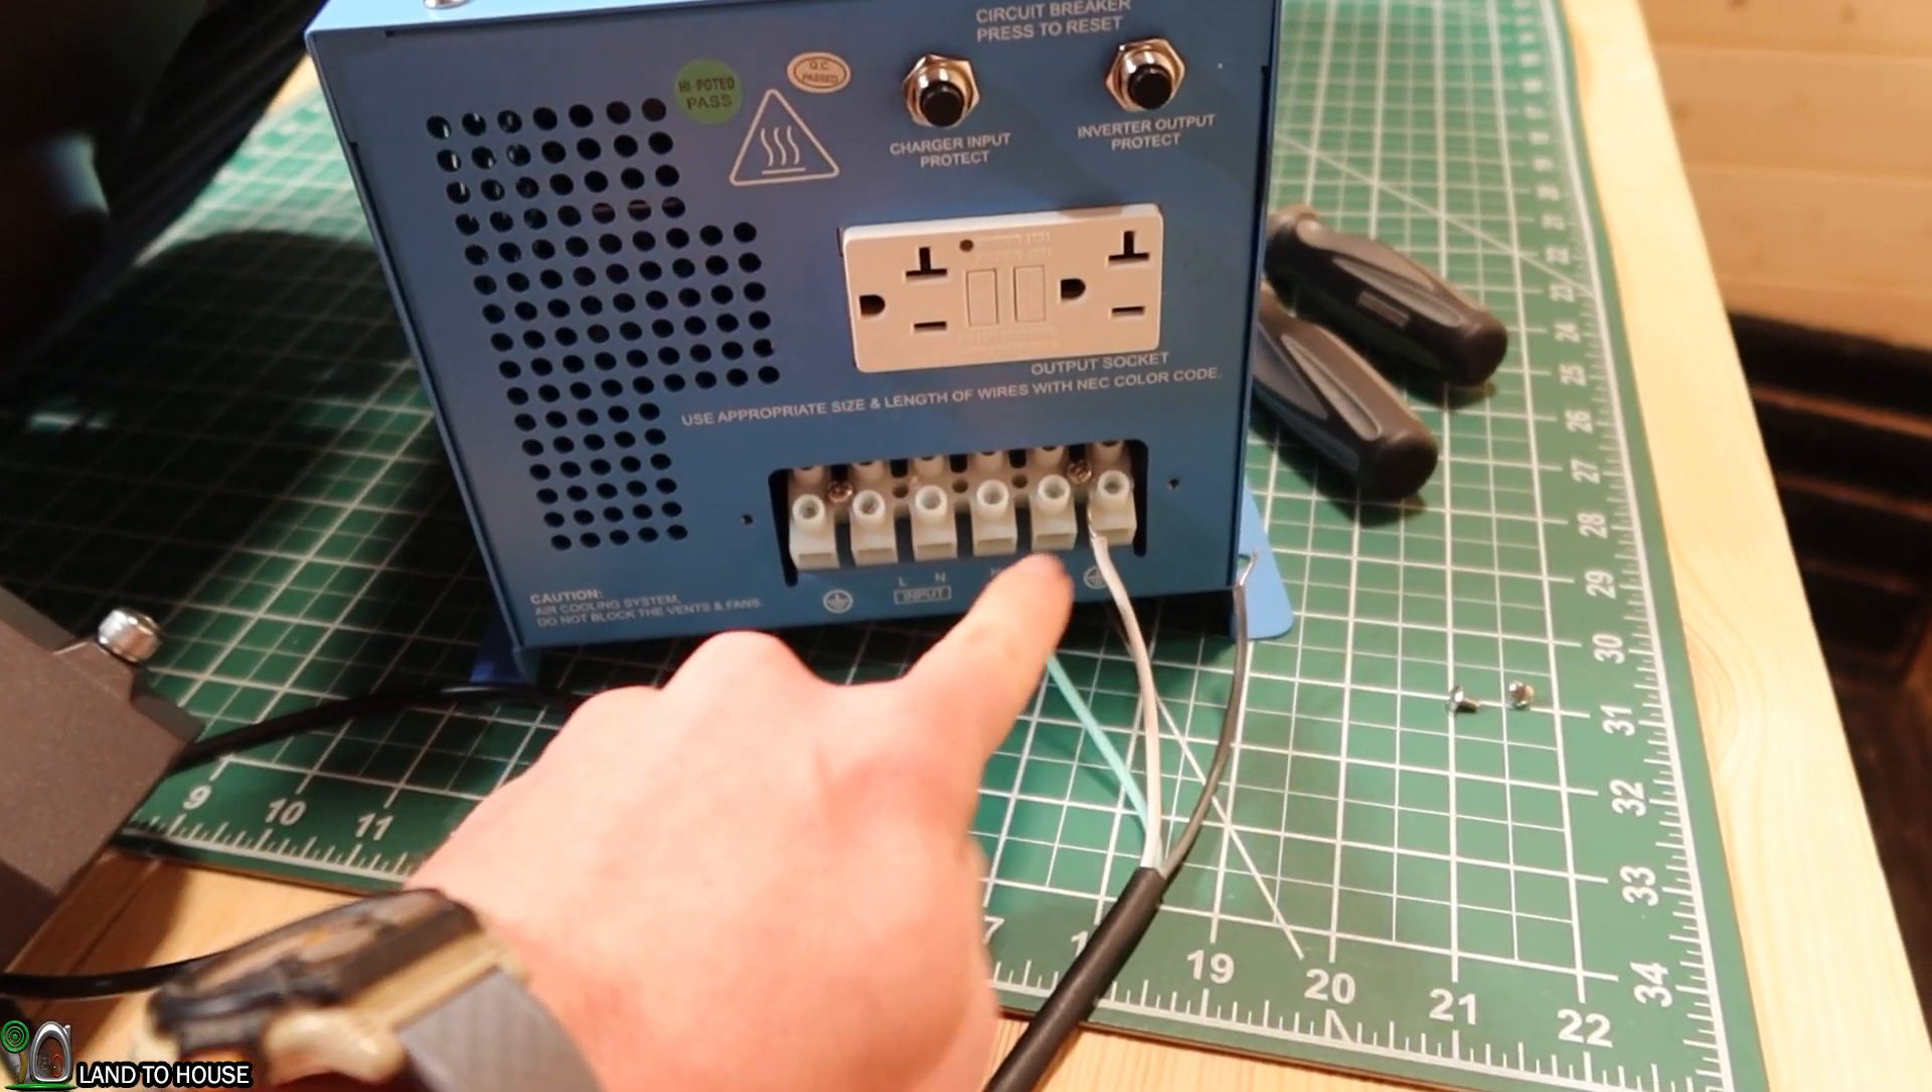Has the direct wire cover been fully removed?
Yes.